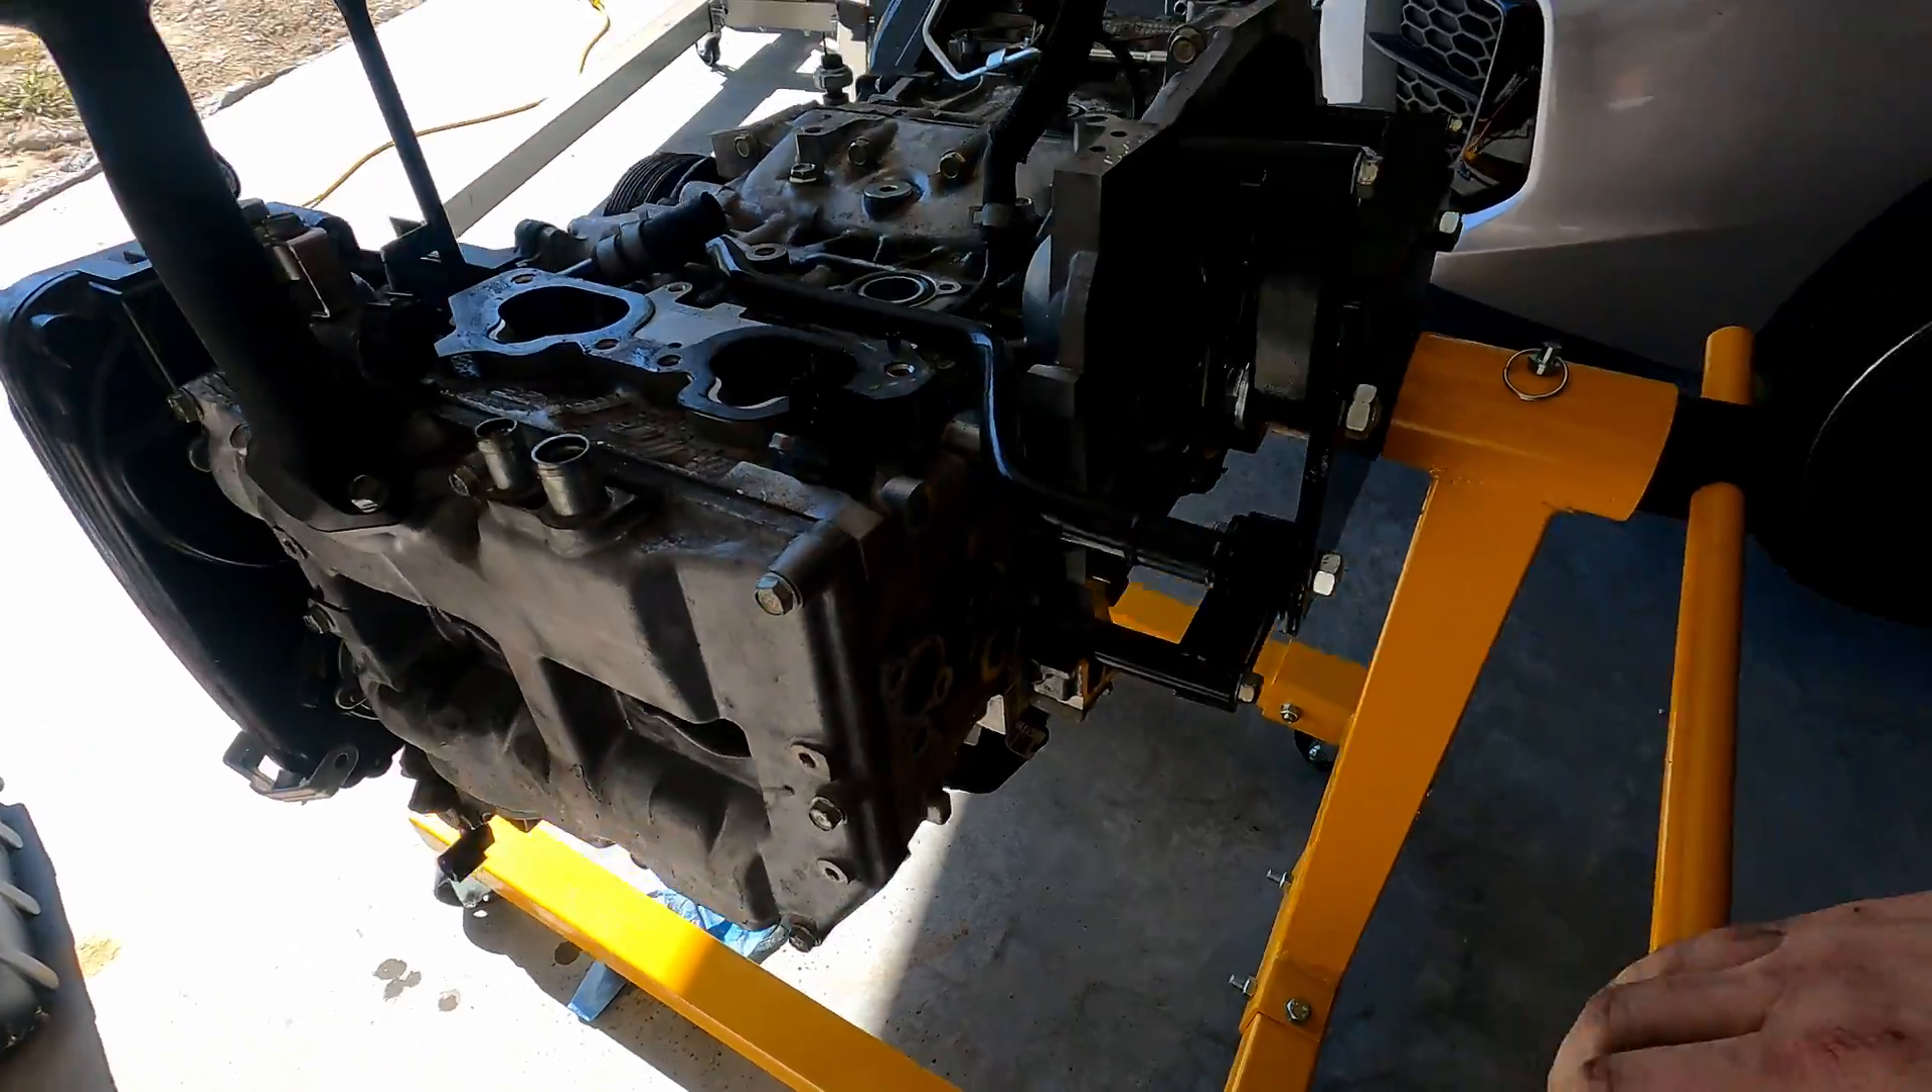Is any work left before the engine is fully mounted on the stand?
No.